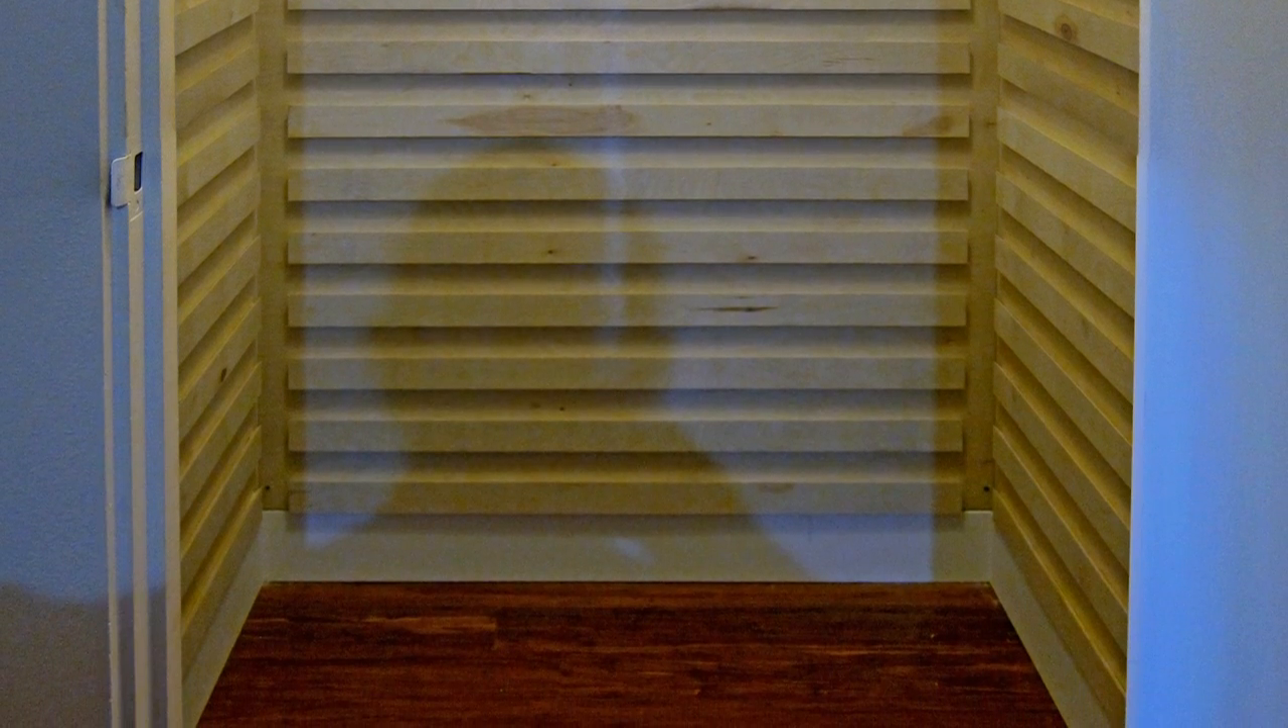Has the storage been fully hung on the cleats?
No.